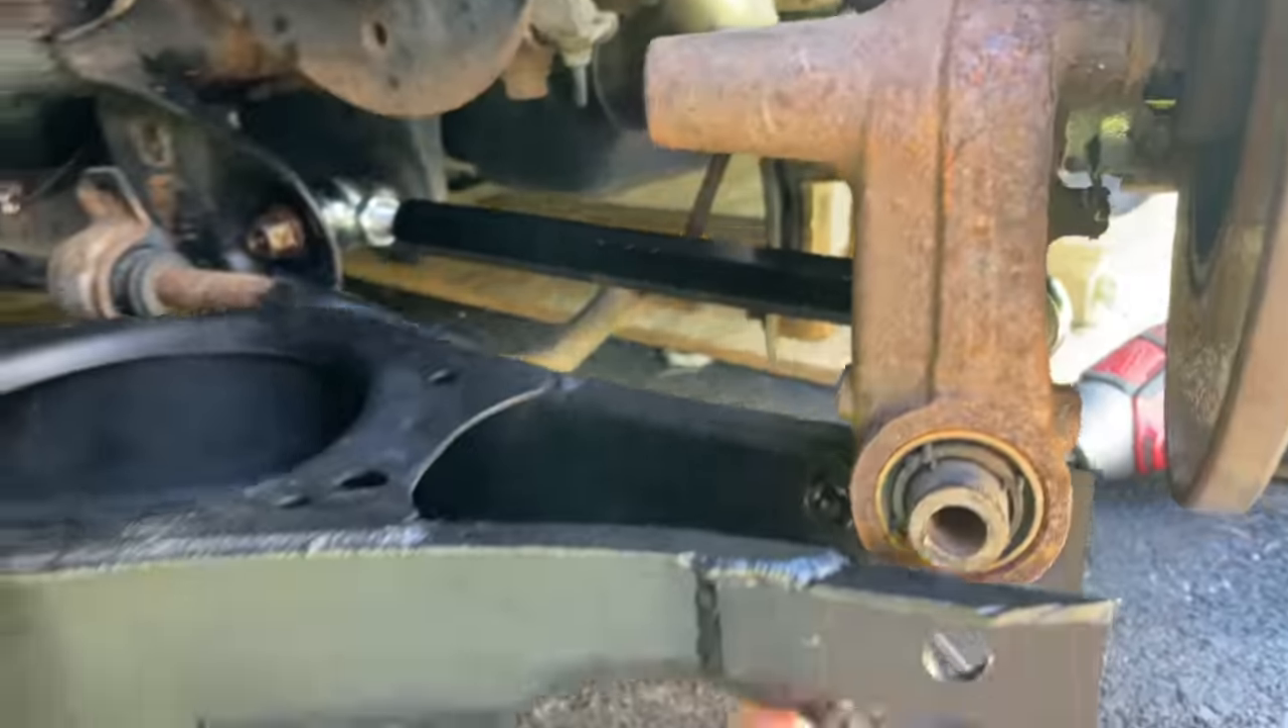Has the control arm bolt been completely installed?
No.